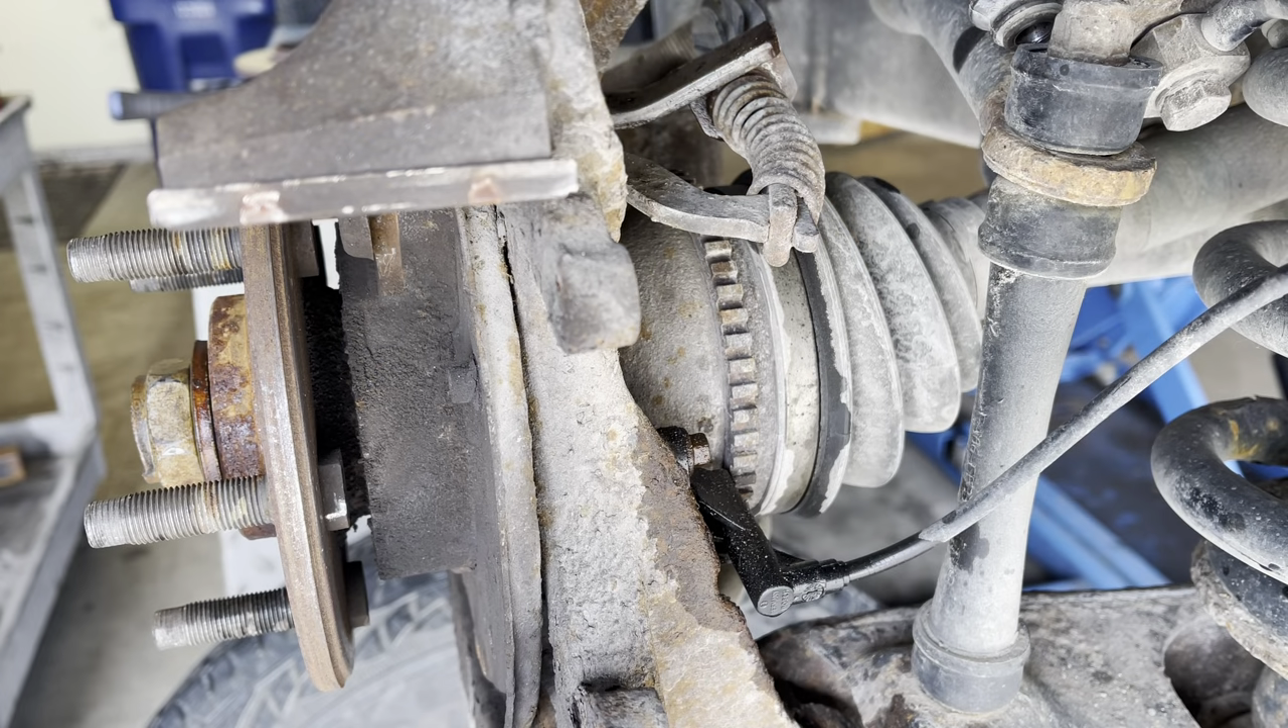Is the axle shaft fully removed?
No.